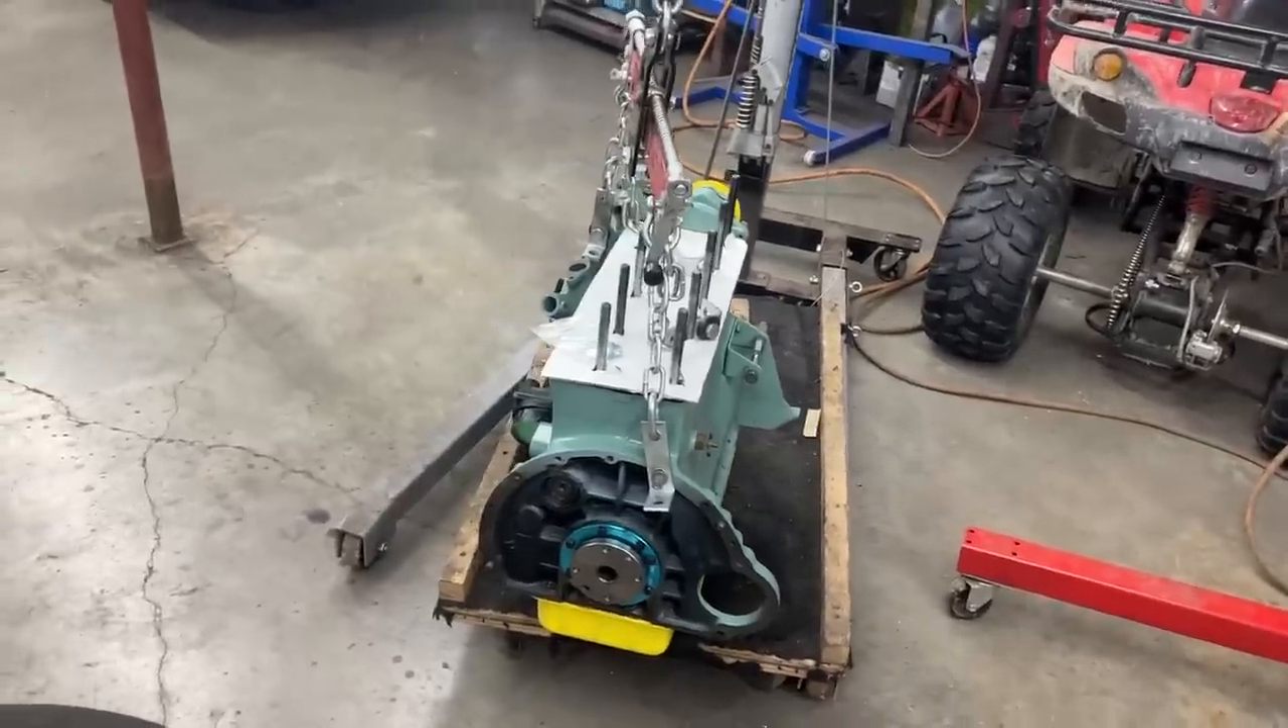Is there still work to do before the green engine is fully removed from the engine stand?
No.